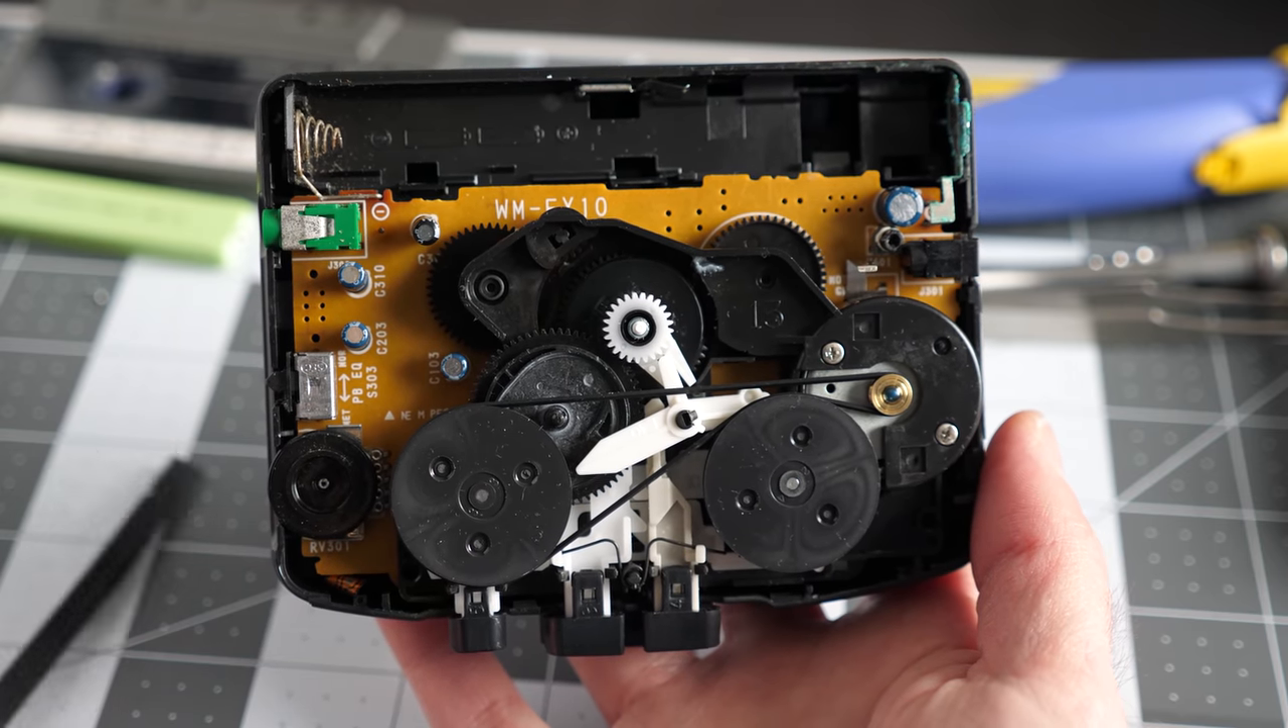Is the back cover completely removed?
Yes.